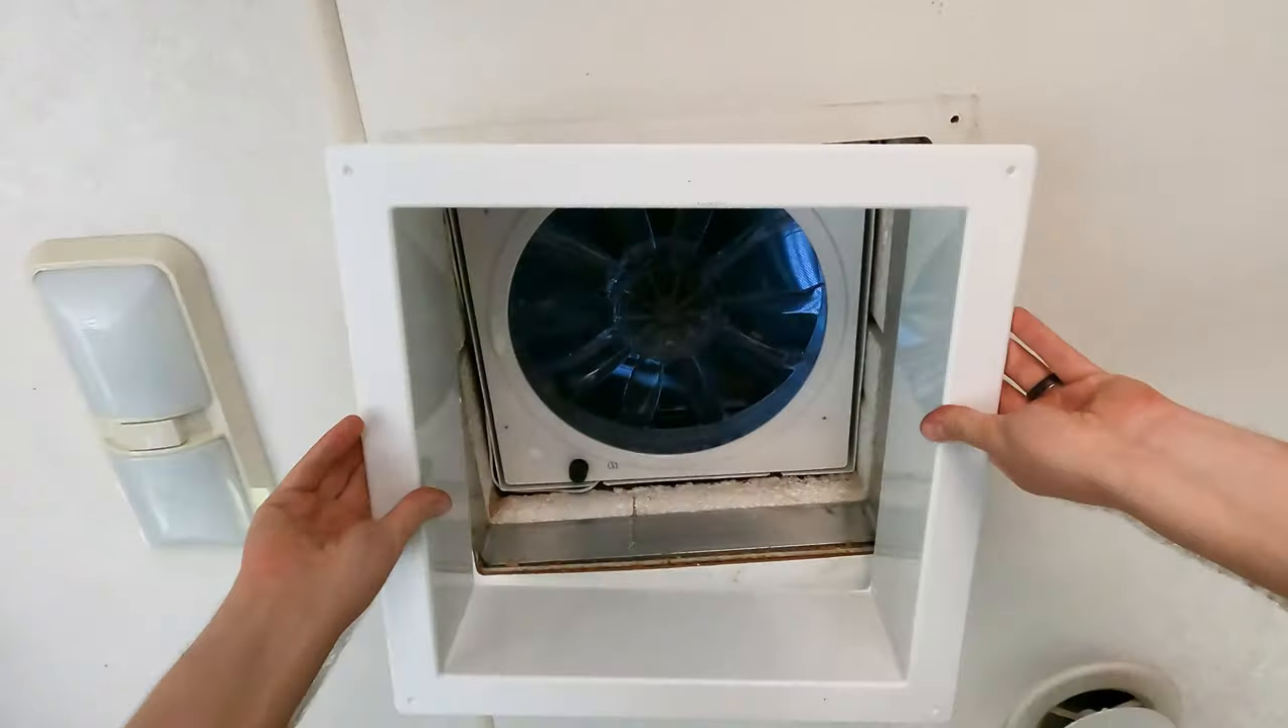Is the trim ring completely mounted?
No.